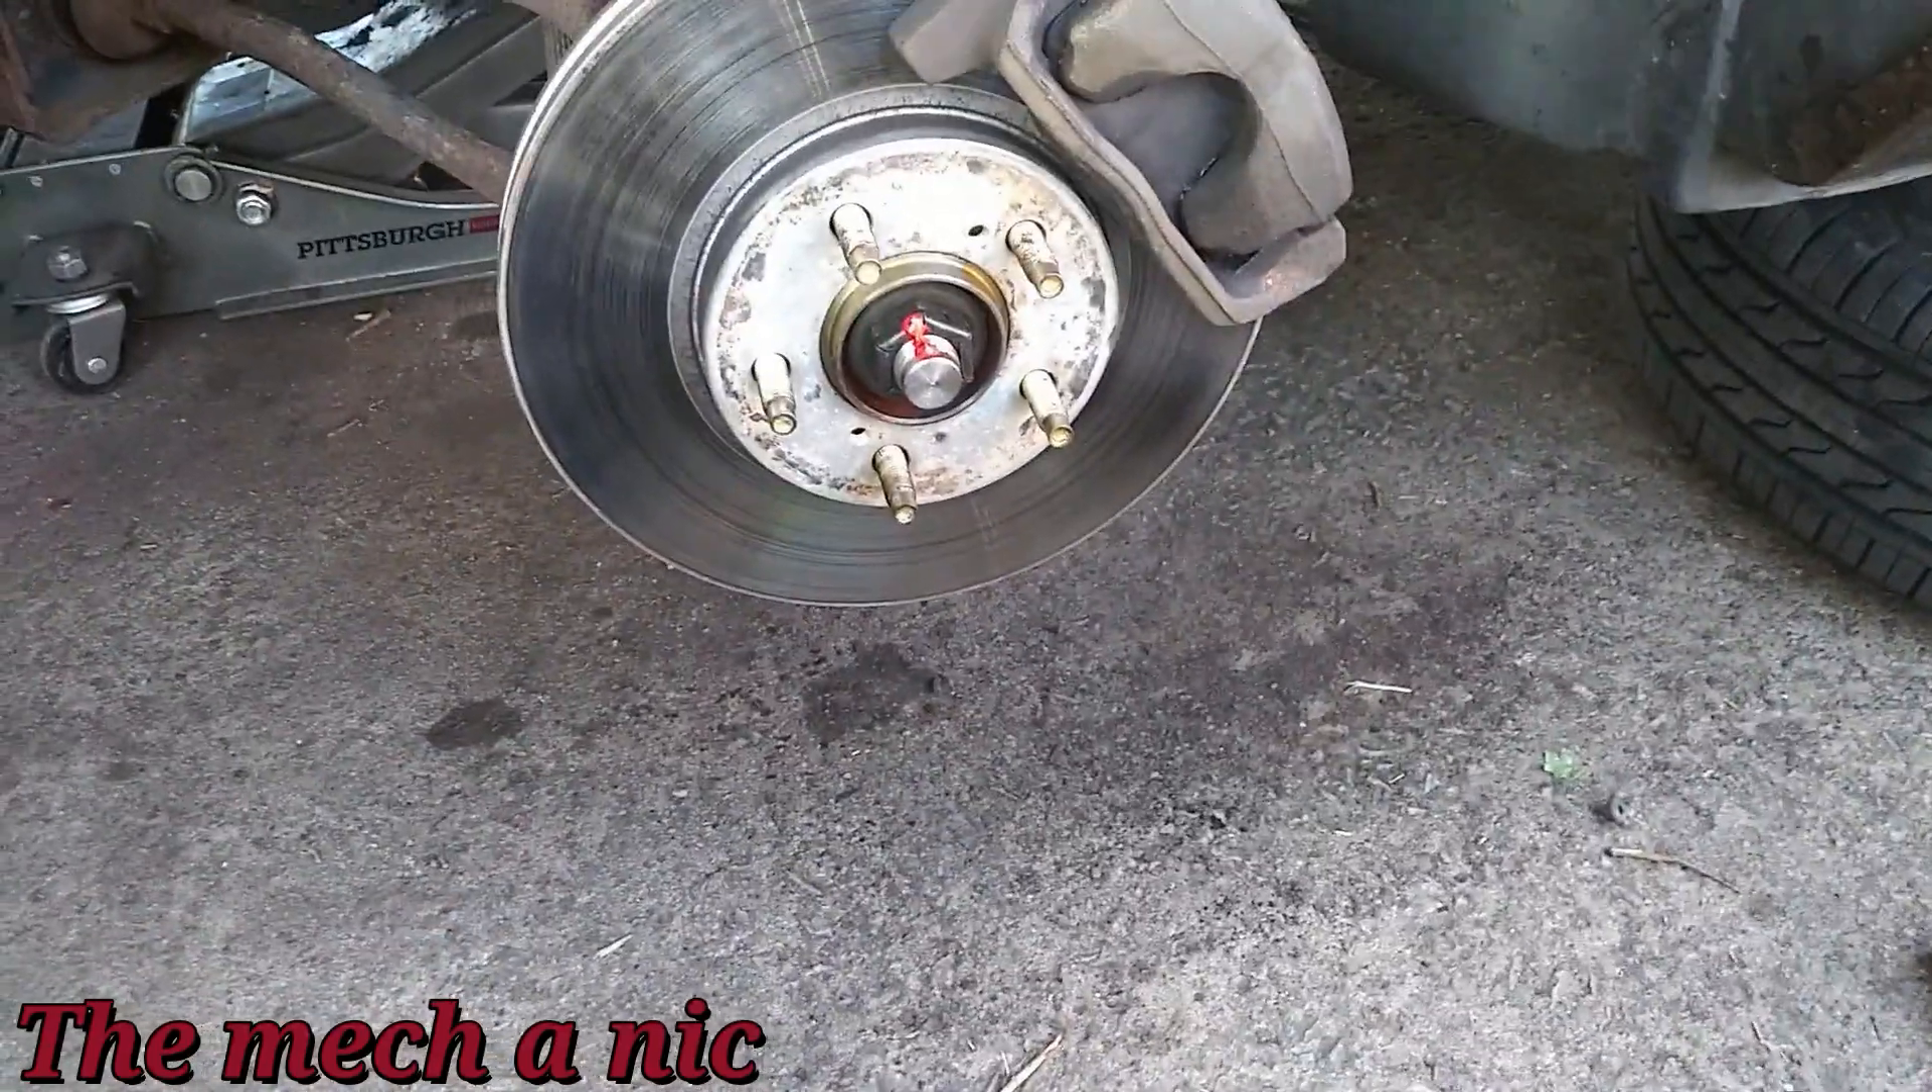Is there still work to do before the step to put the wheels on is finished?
Yes.